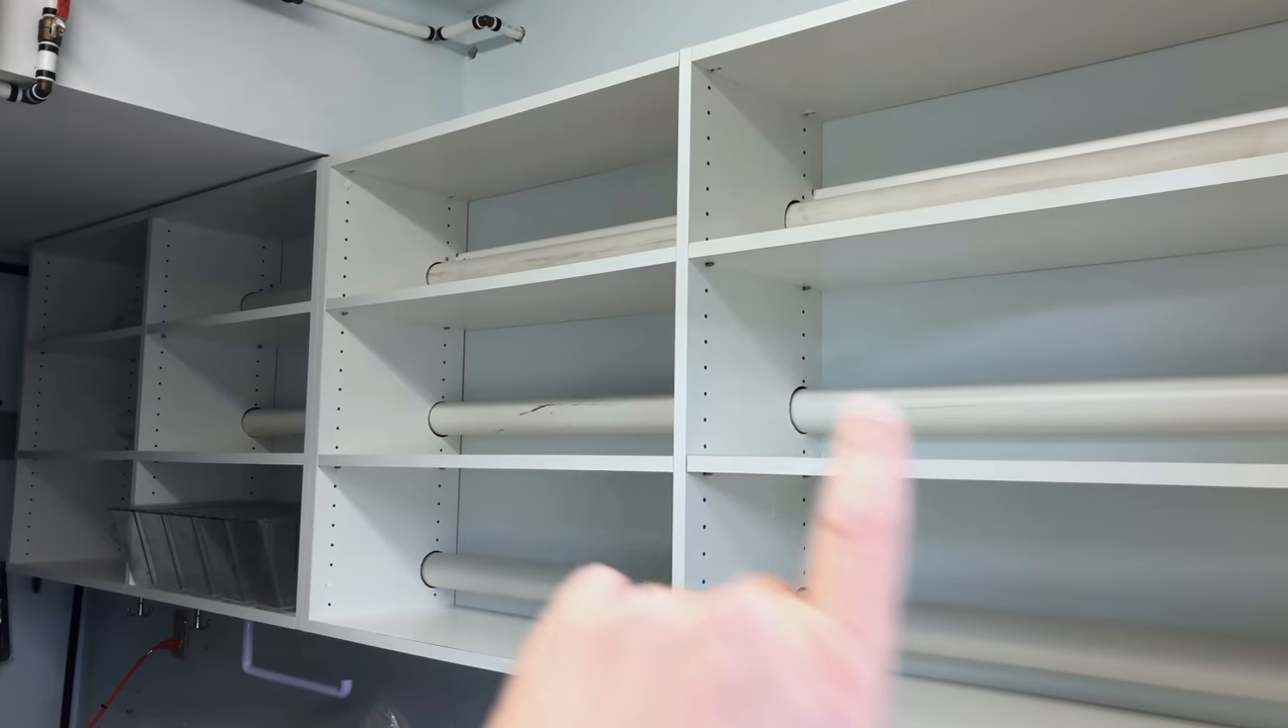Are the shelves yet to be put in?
No.